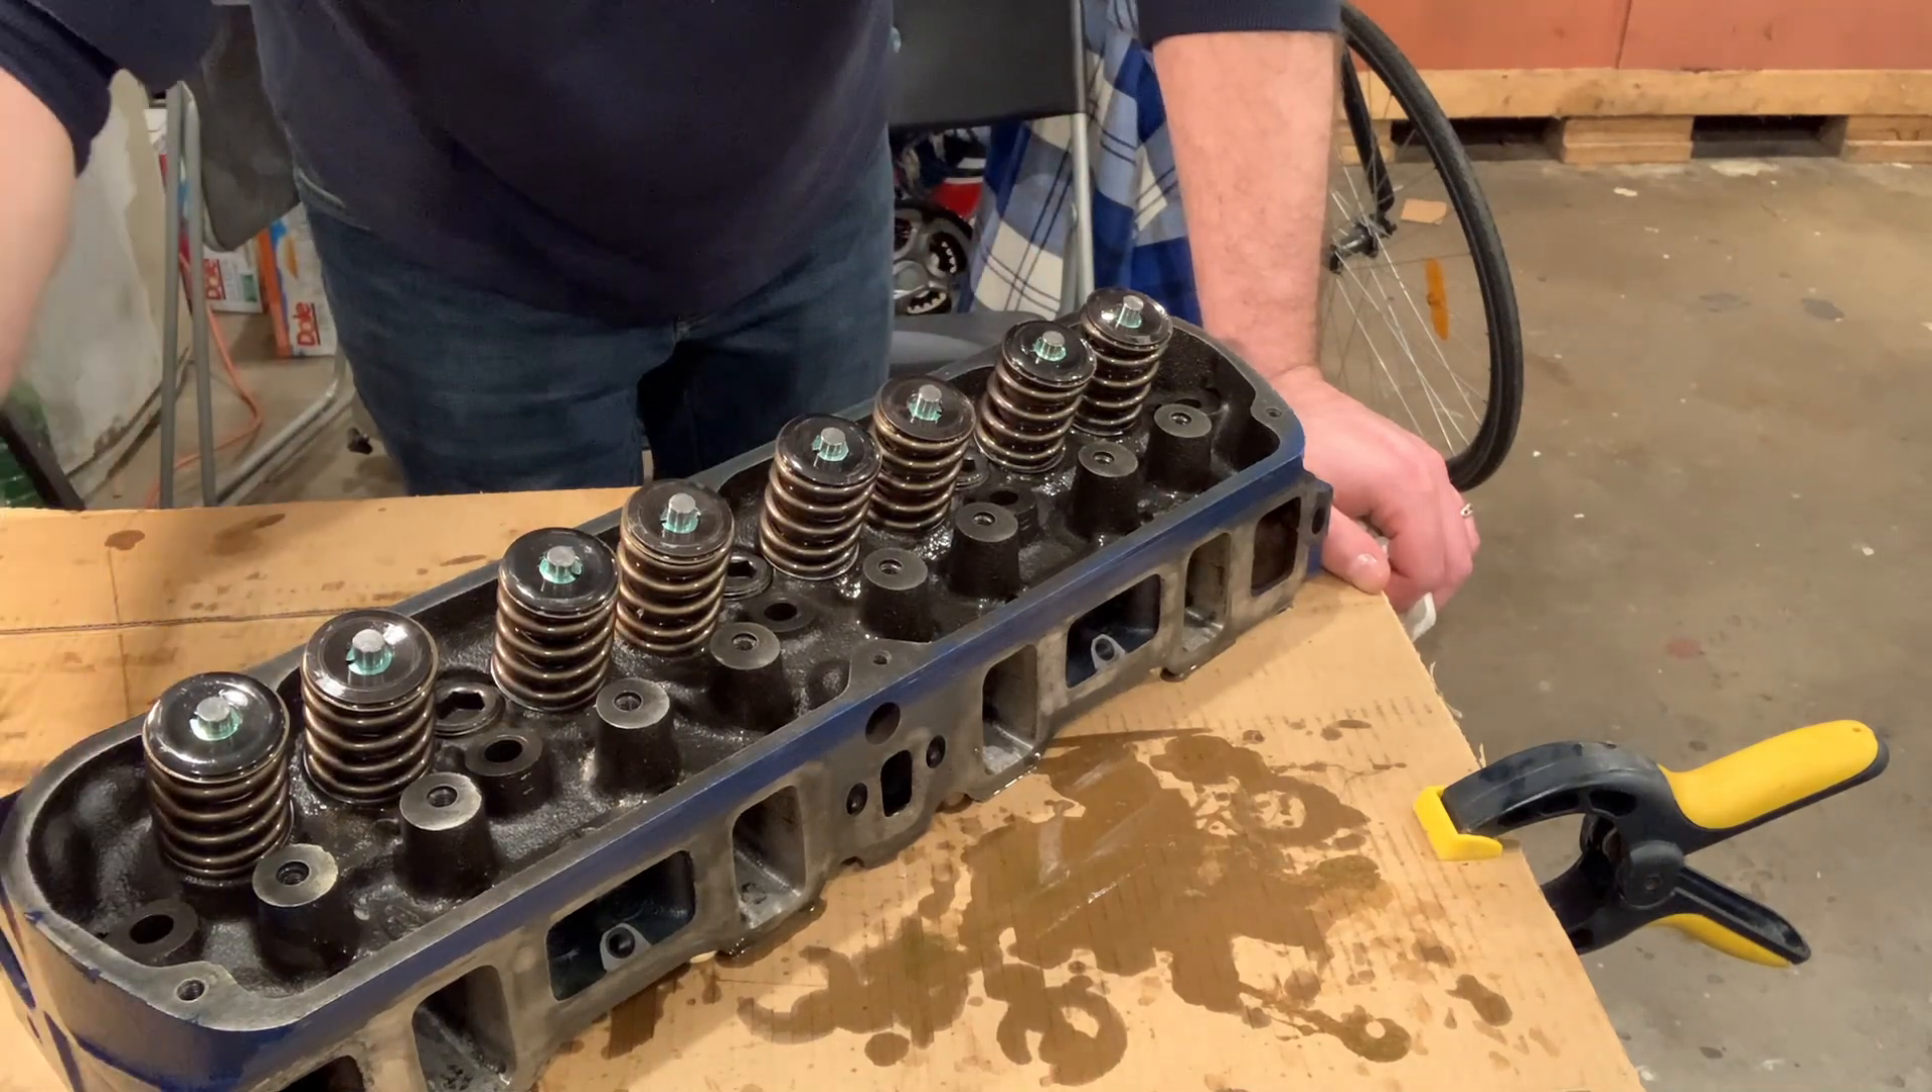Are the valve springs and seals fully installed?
Yes.